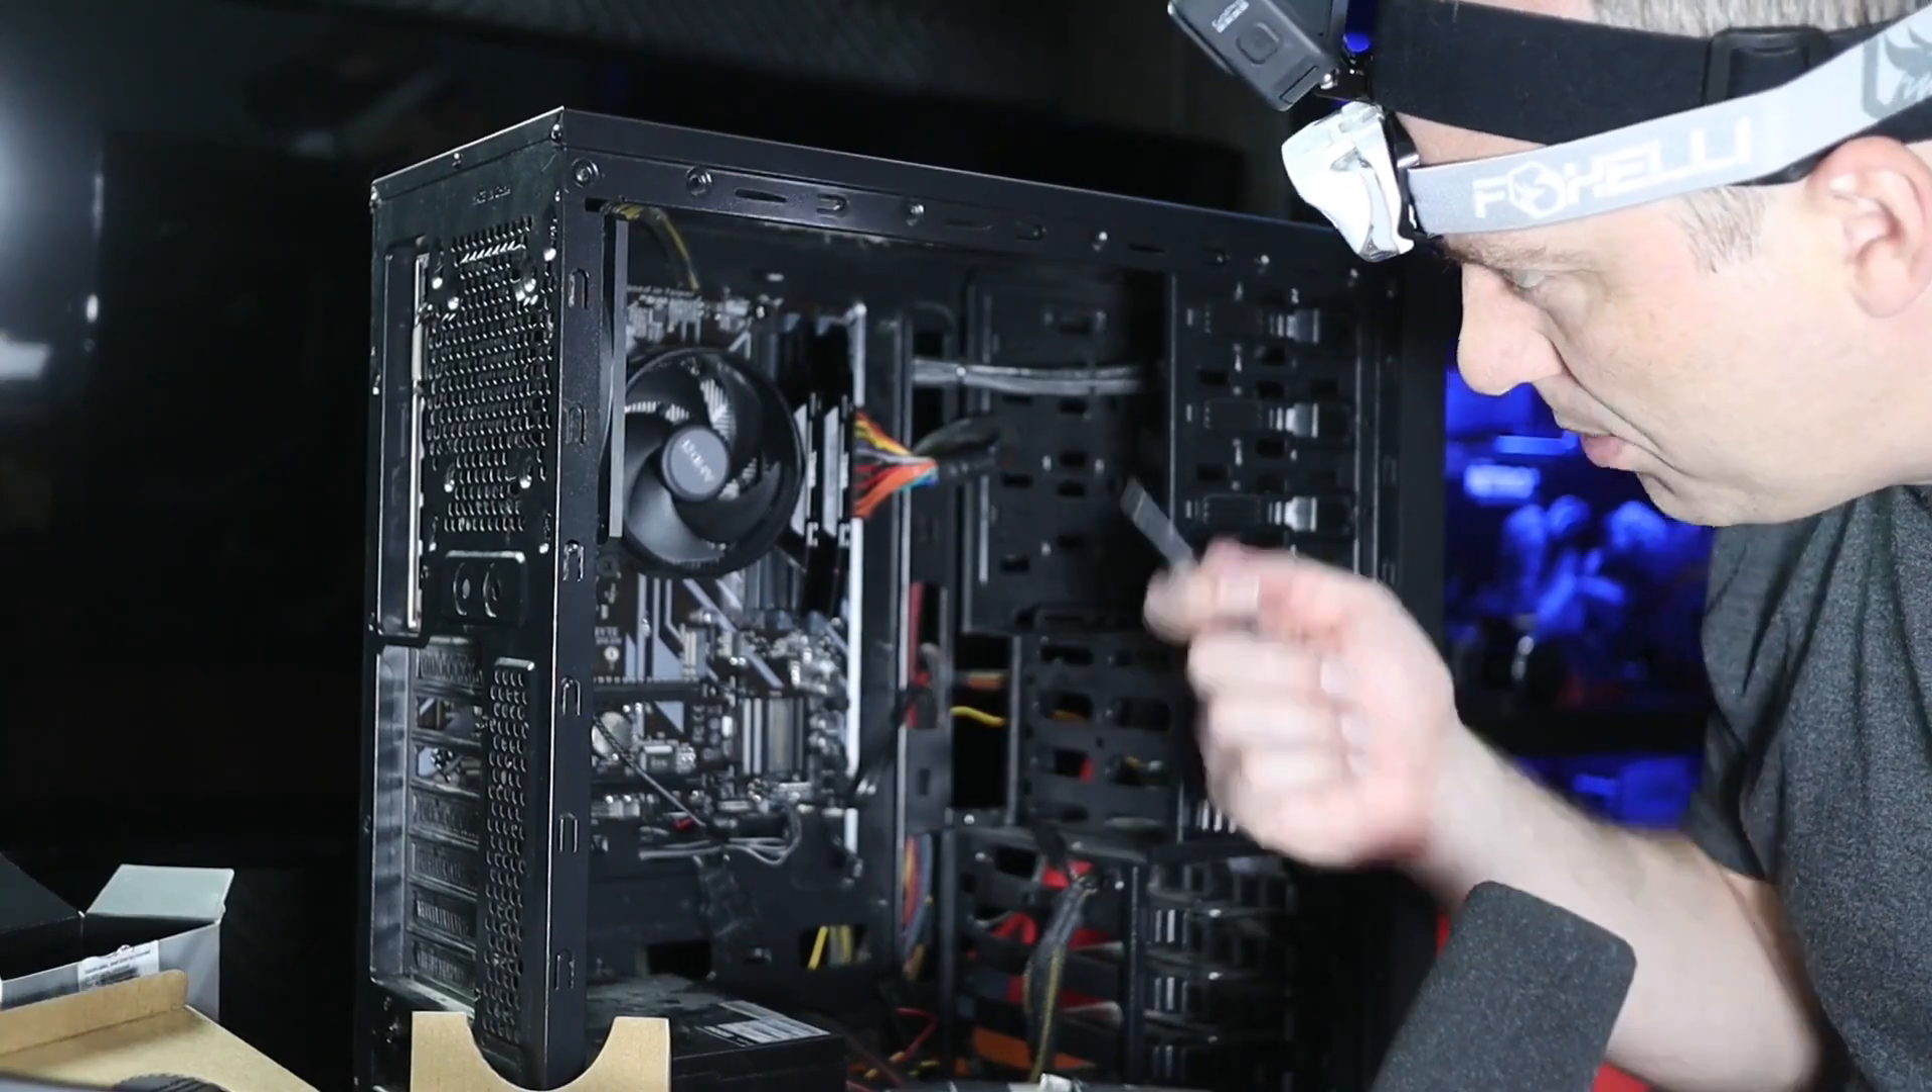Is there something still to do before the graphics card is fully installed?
Yes.